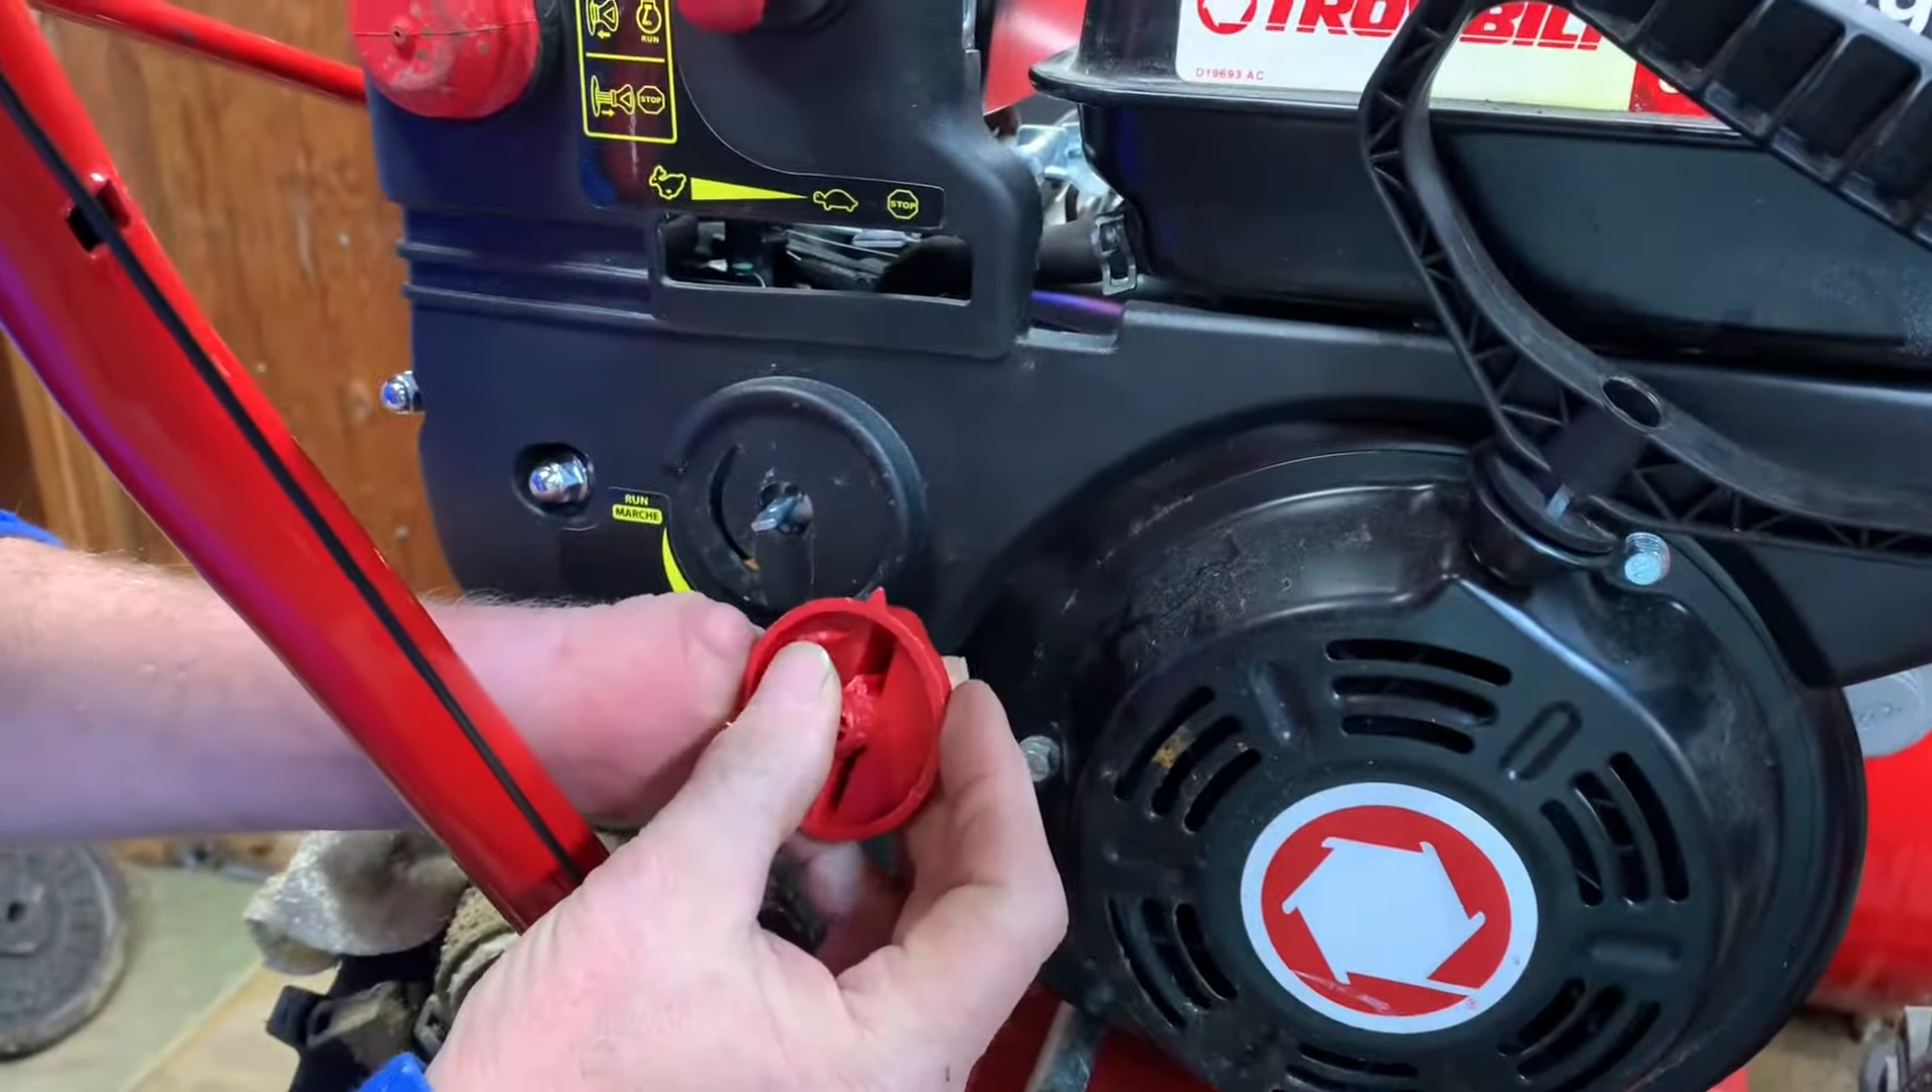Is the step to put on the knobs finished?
No.